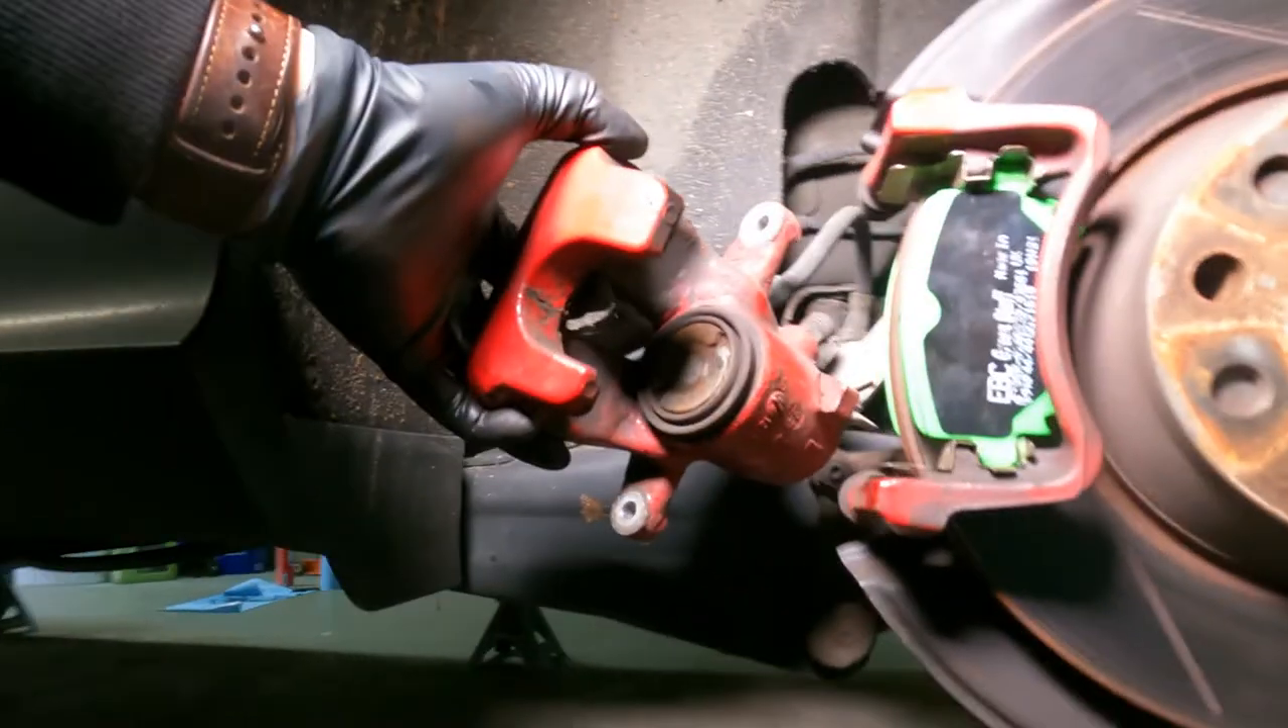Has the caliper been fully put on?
No.